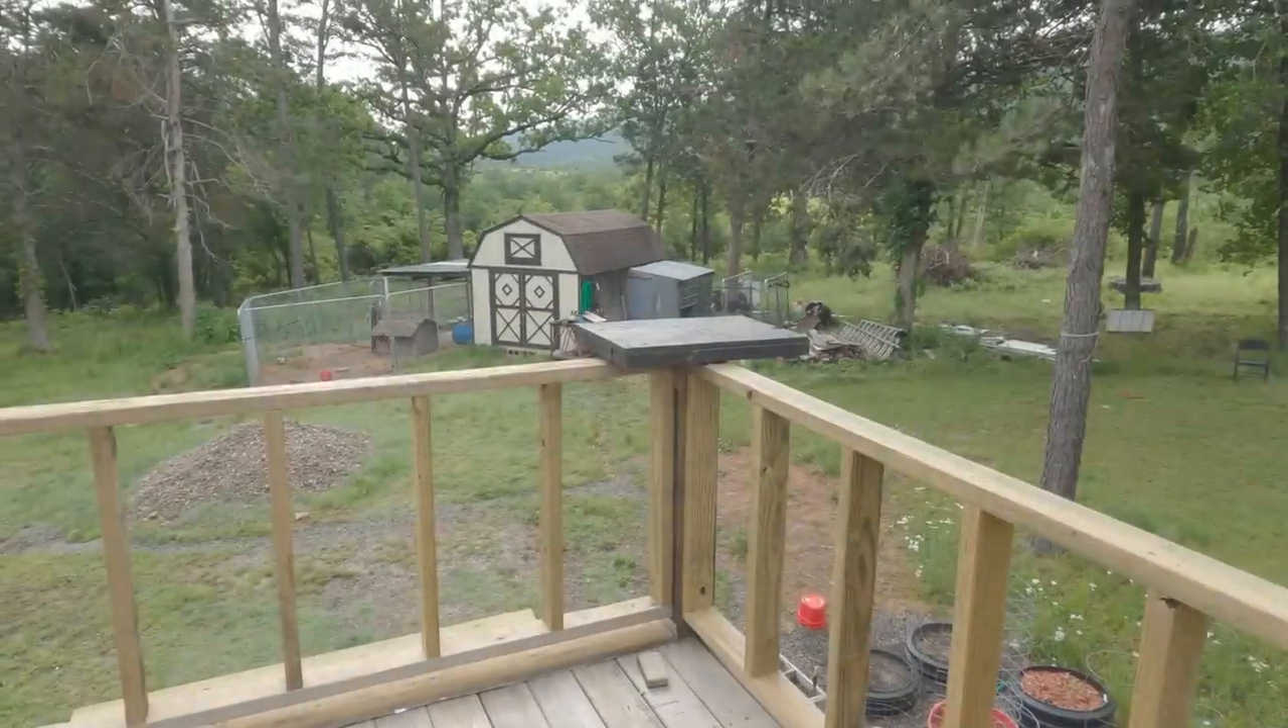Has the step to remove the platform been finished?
No.